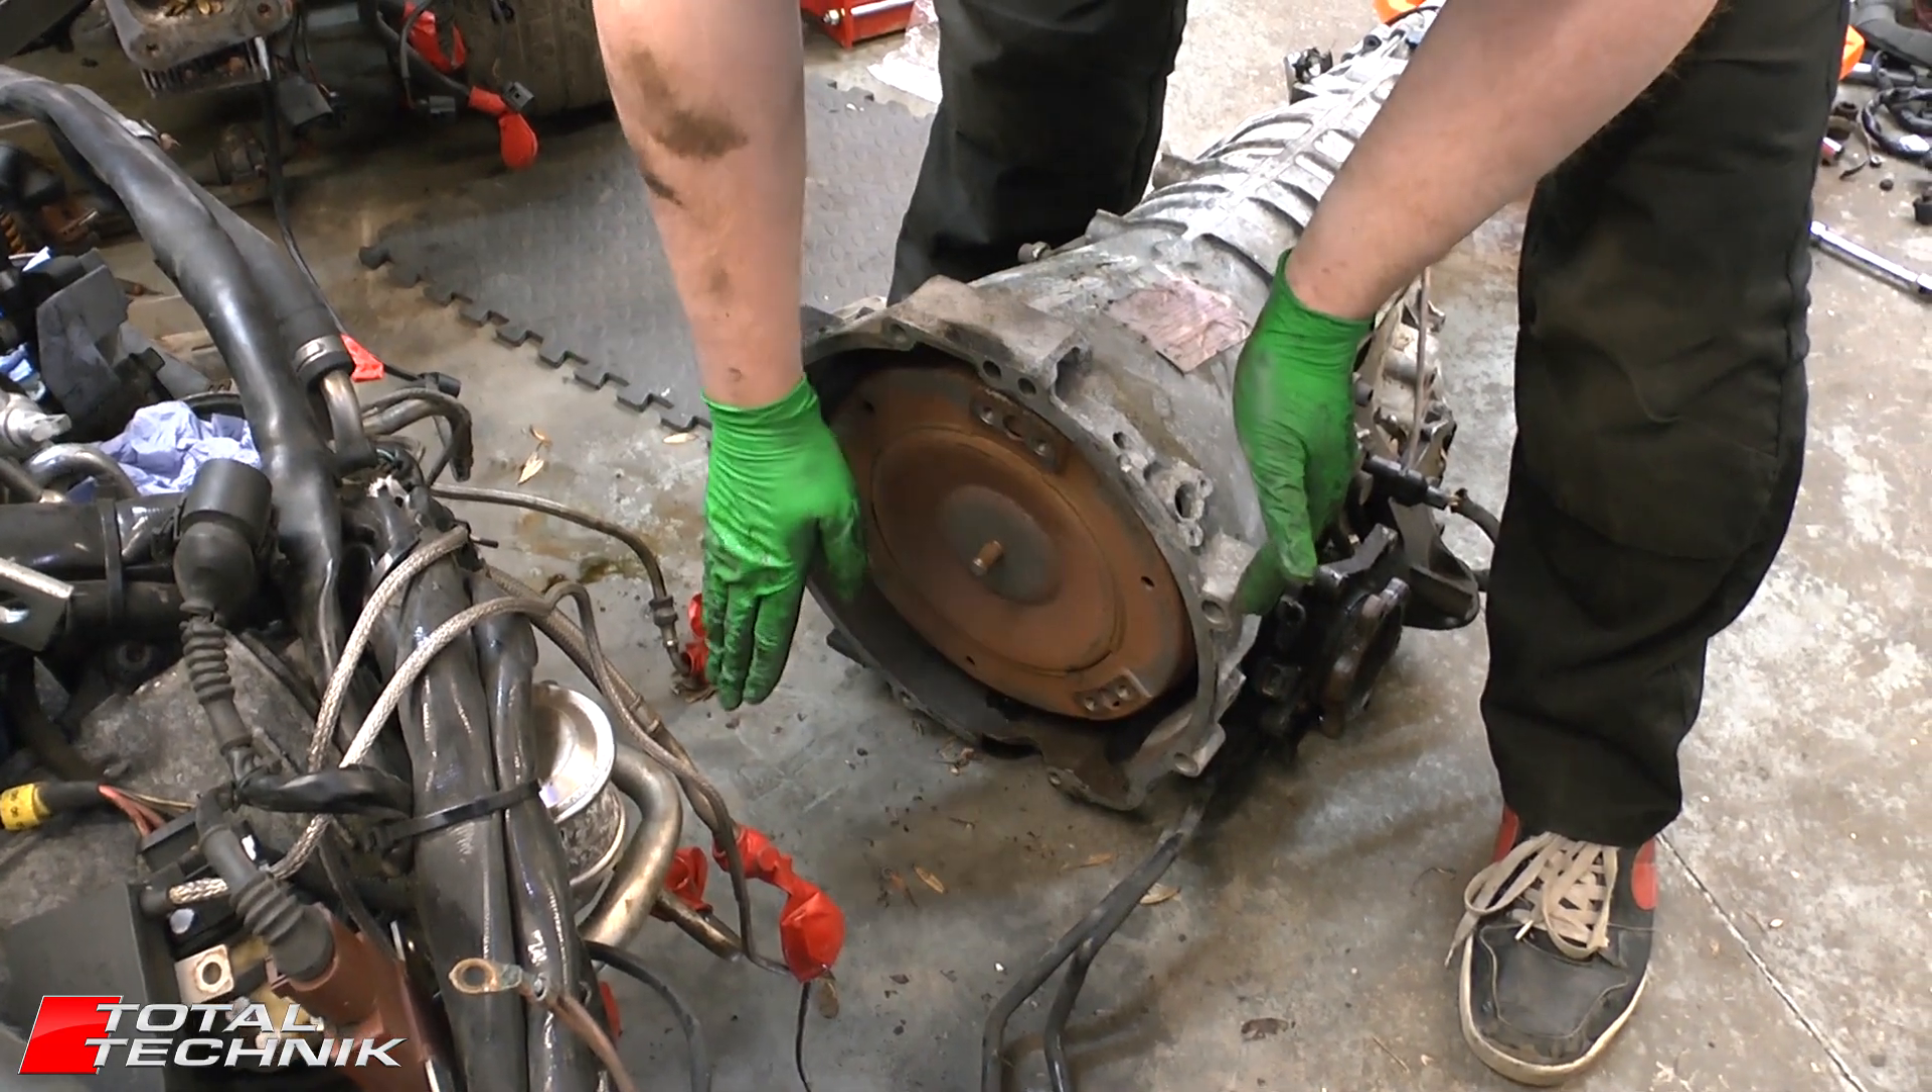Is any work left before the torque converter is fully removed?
Yes.